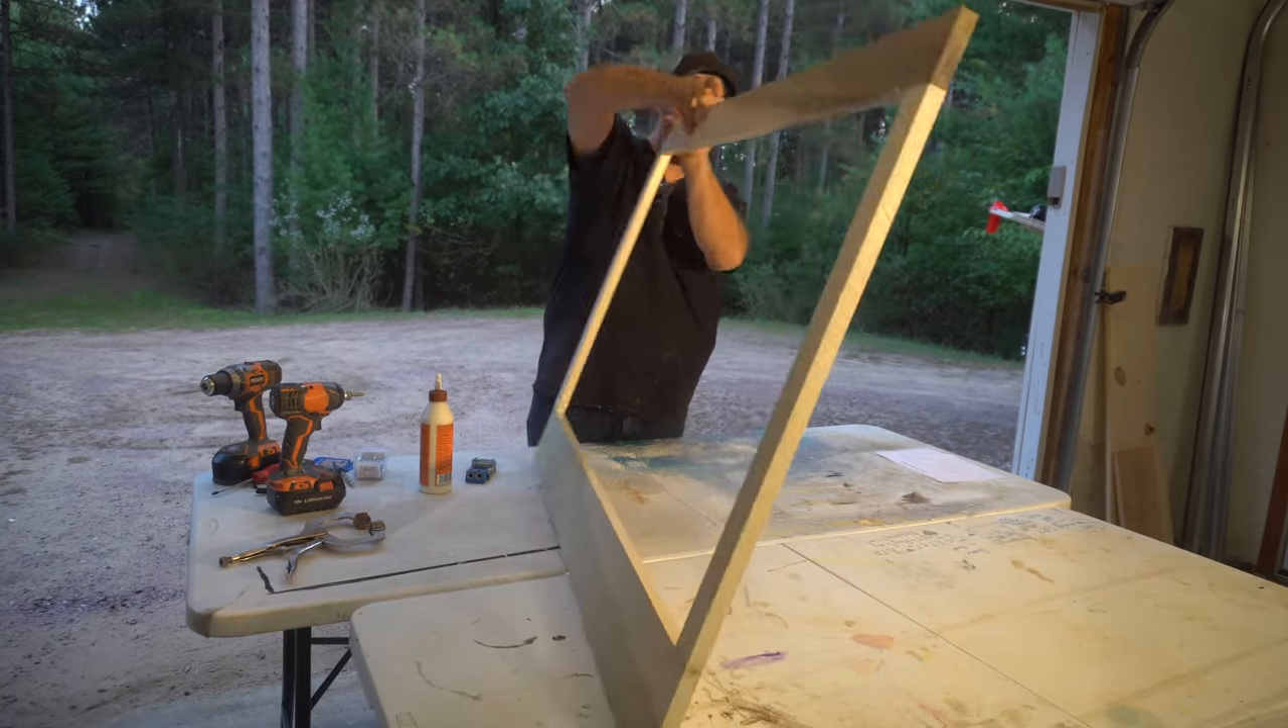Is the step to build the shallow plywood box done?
No.